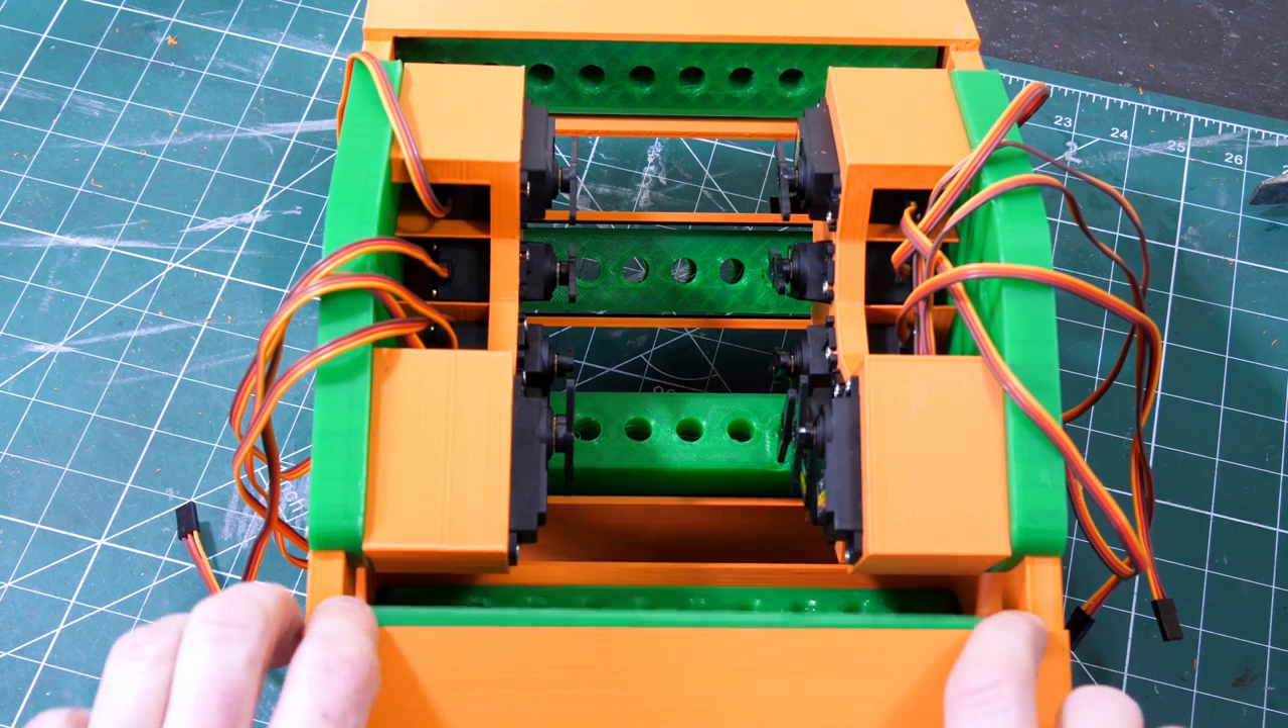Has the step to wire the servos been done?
No.